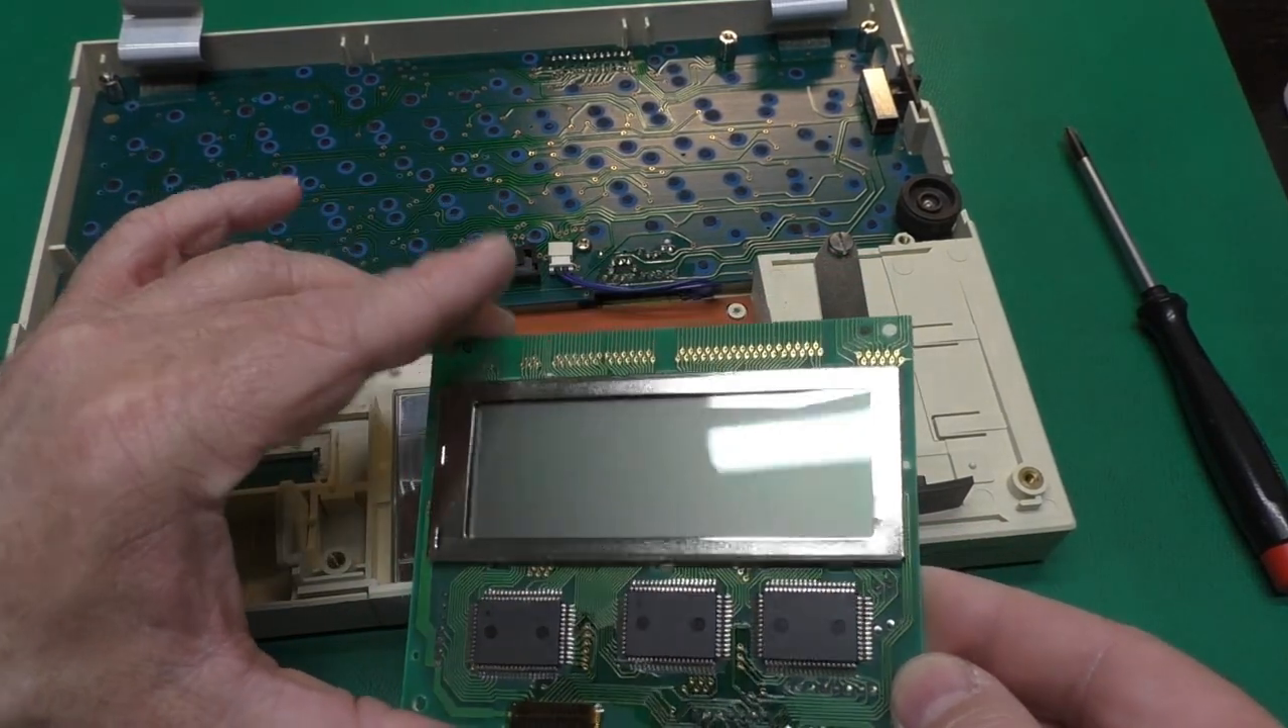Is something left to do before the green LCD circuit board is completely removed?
No.